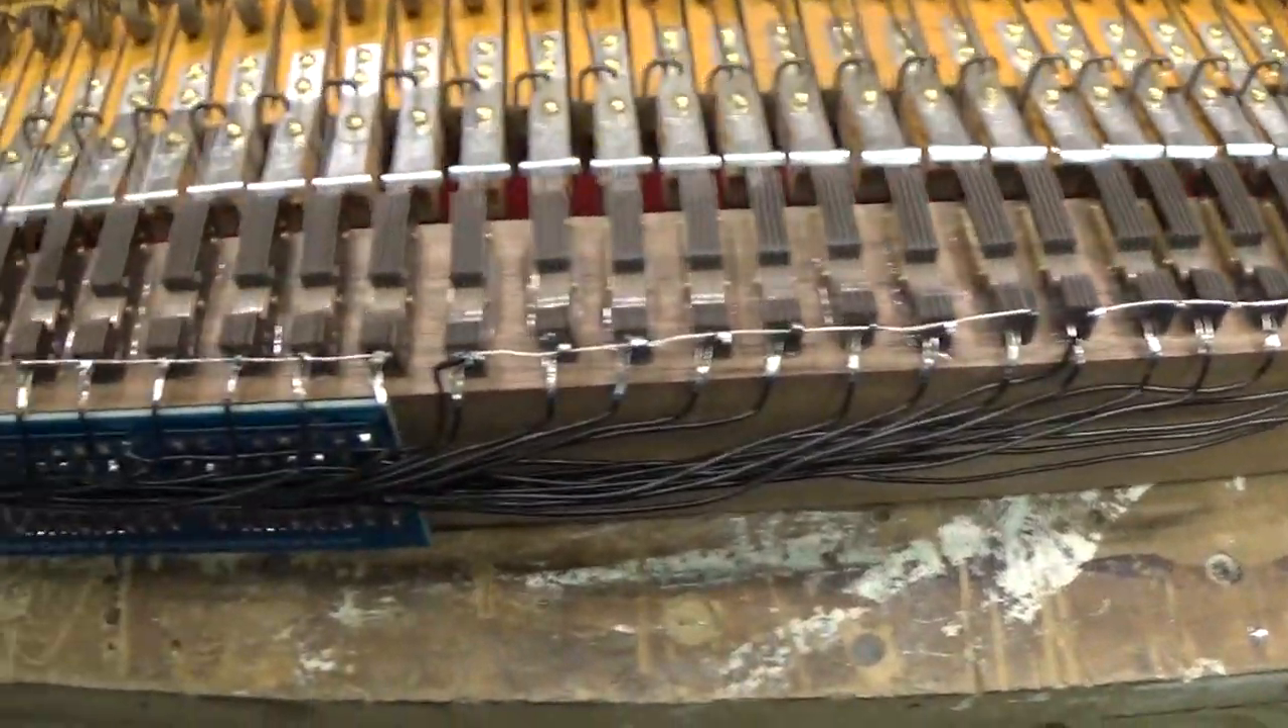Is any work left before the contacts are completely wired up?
No.